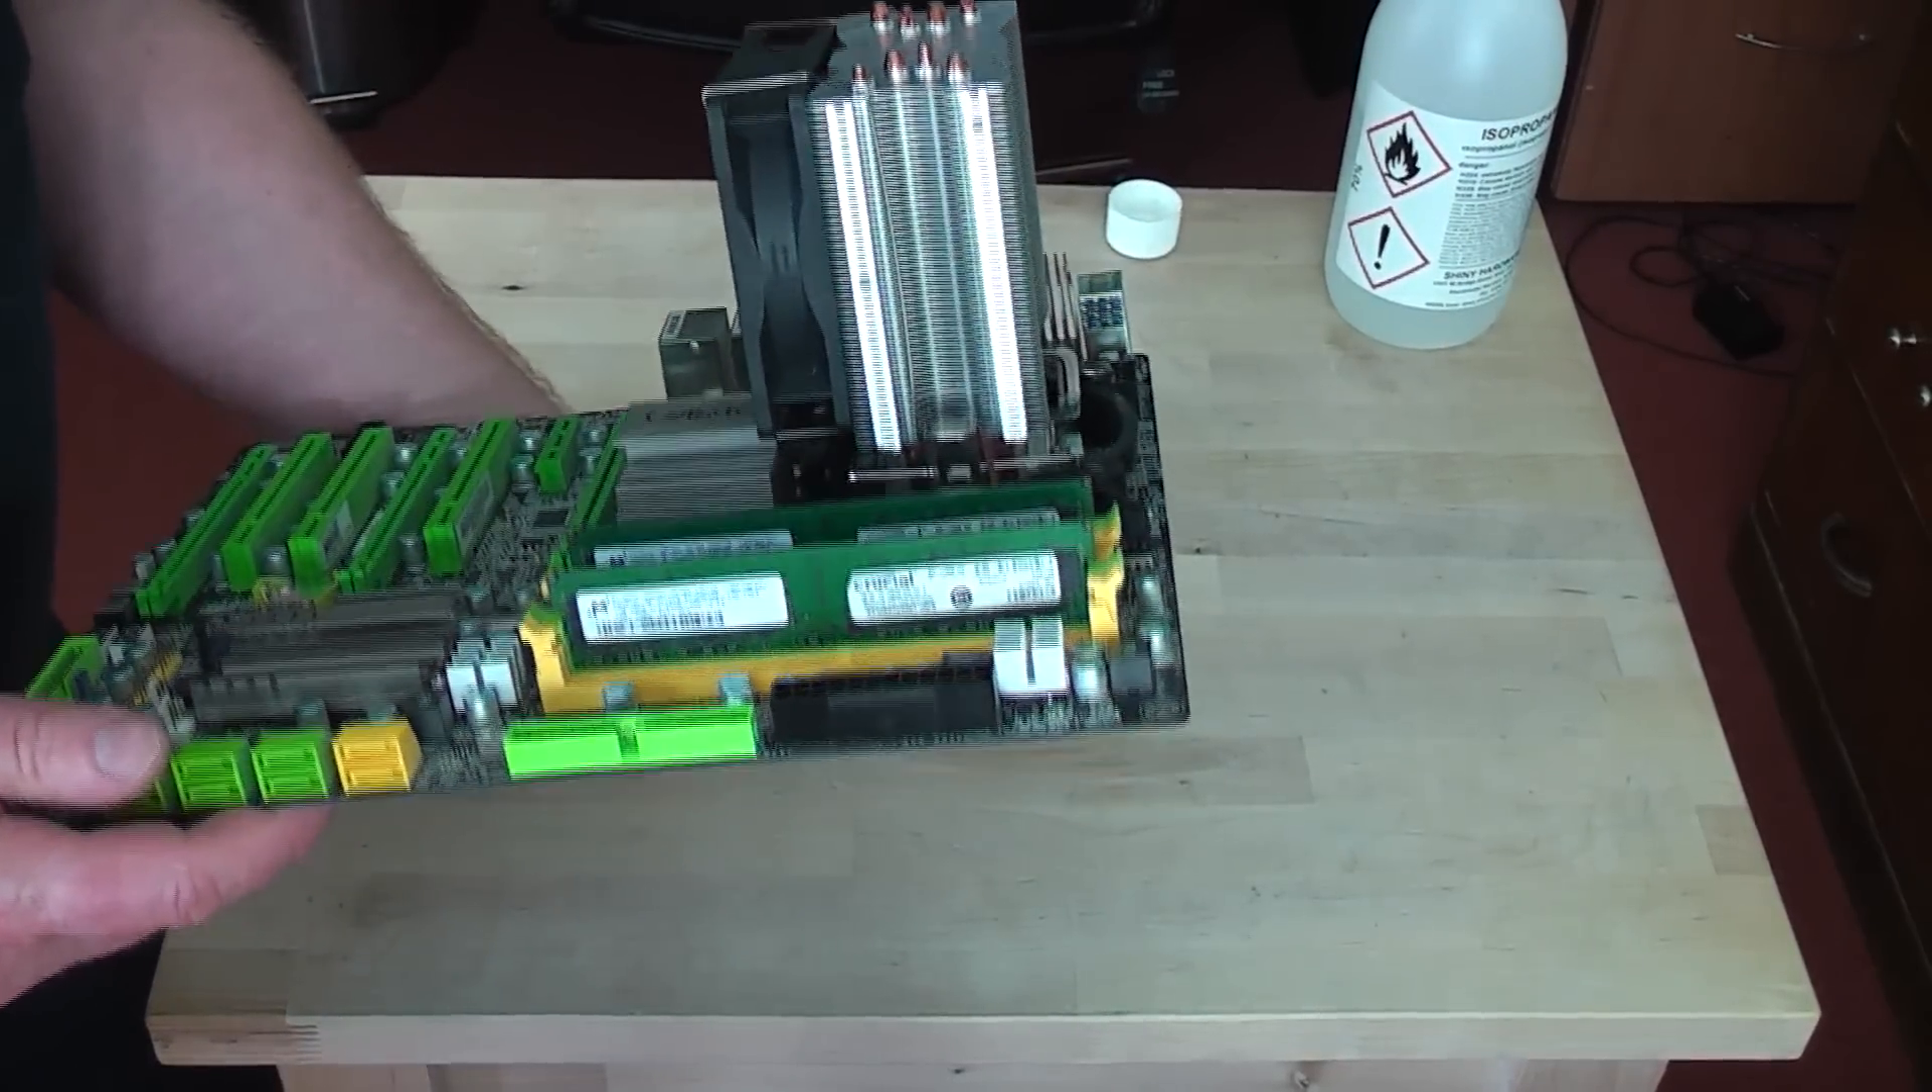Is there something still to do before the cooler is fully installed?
No.